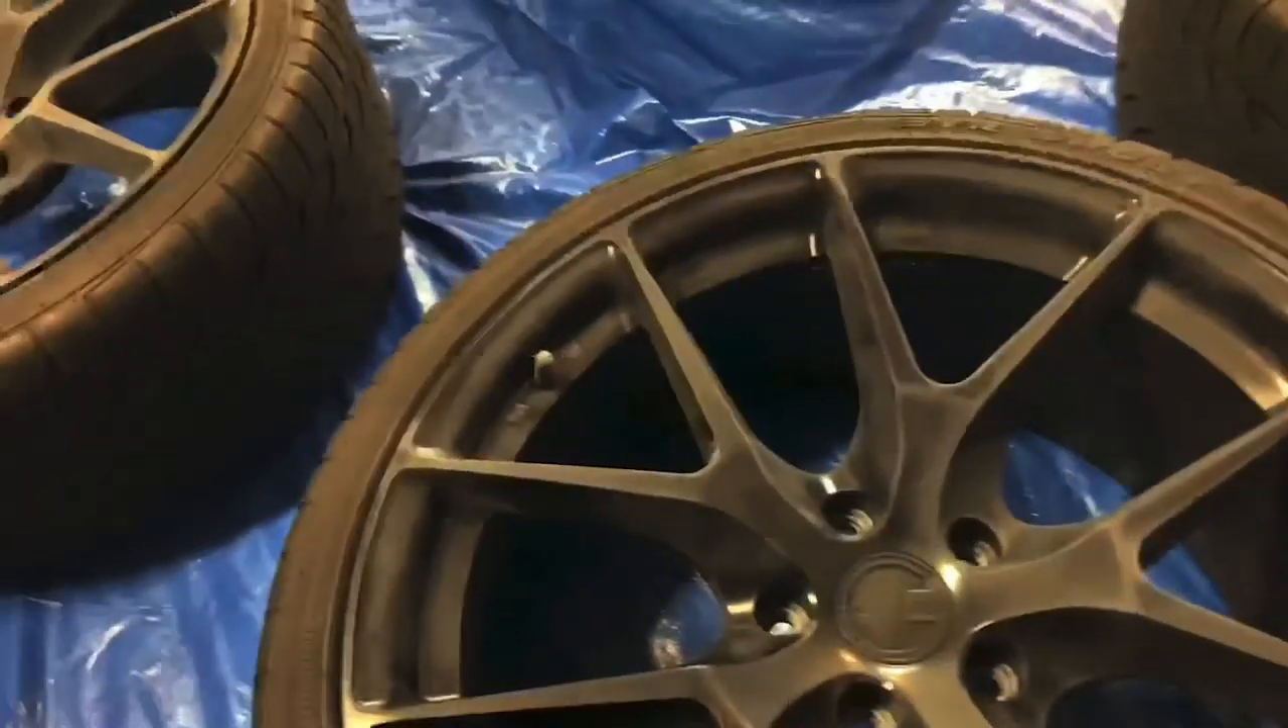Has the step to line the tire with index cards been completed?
No.